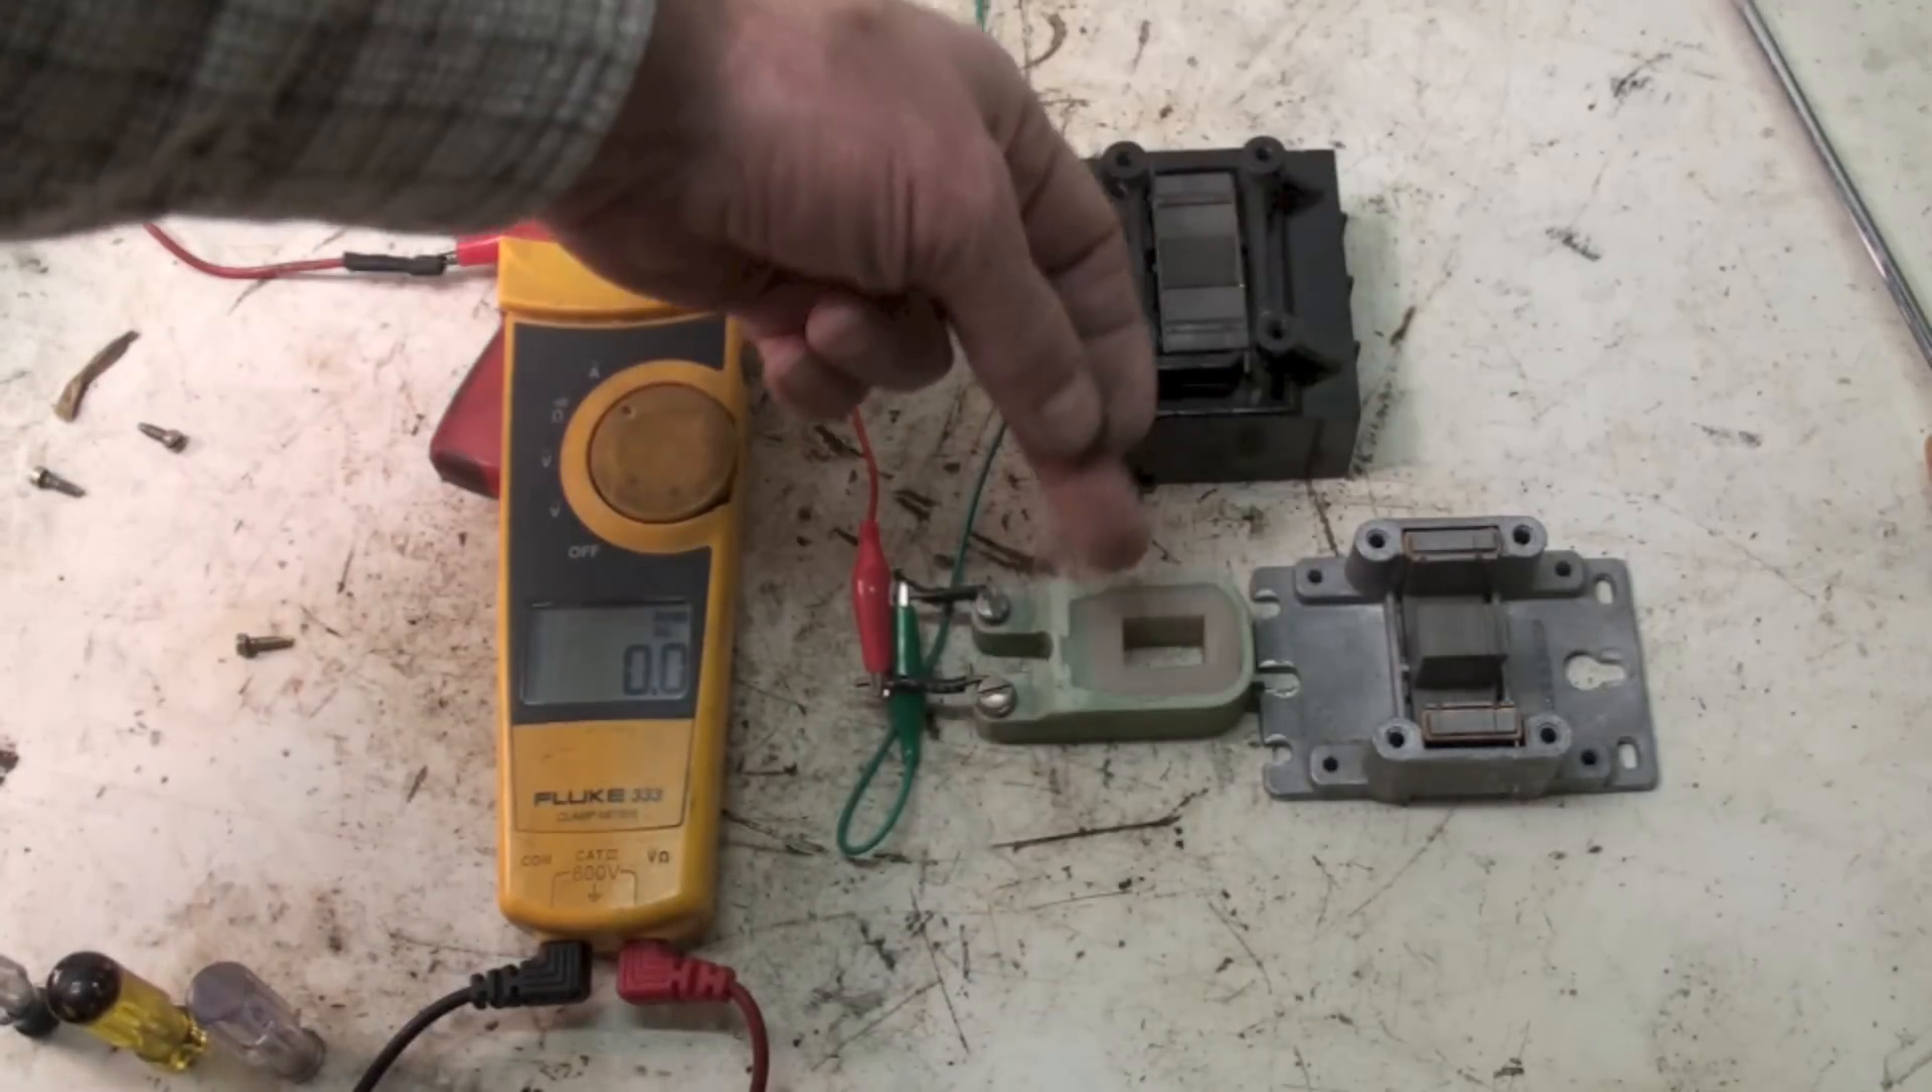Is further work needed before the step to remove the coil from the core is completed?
No.